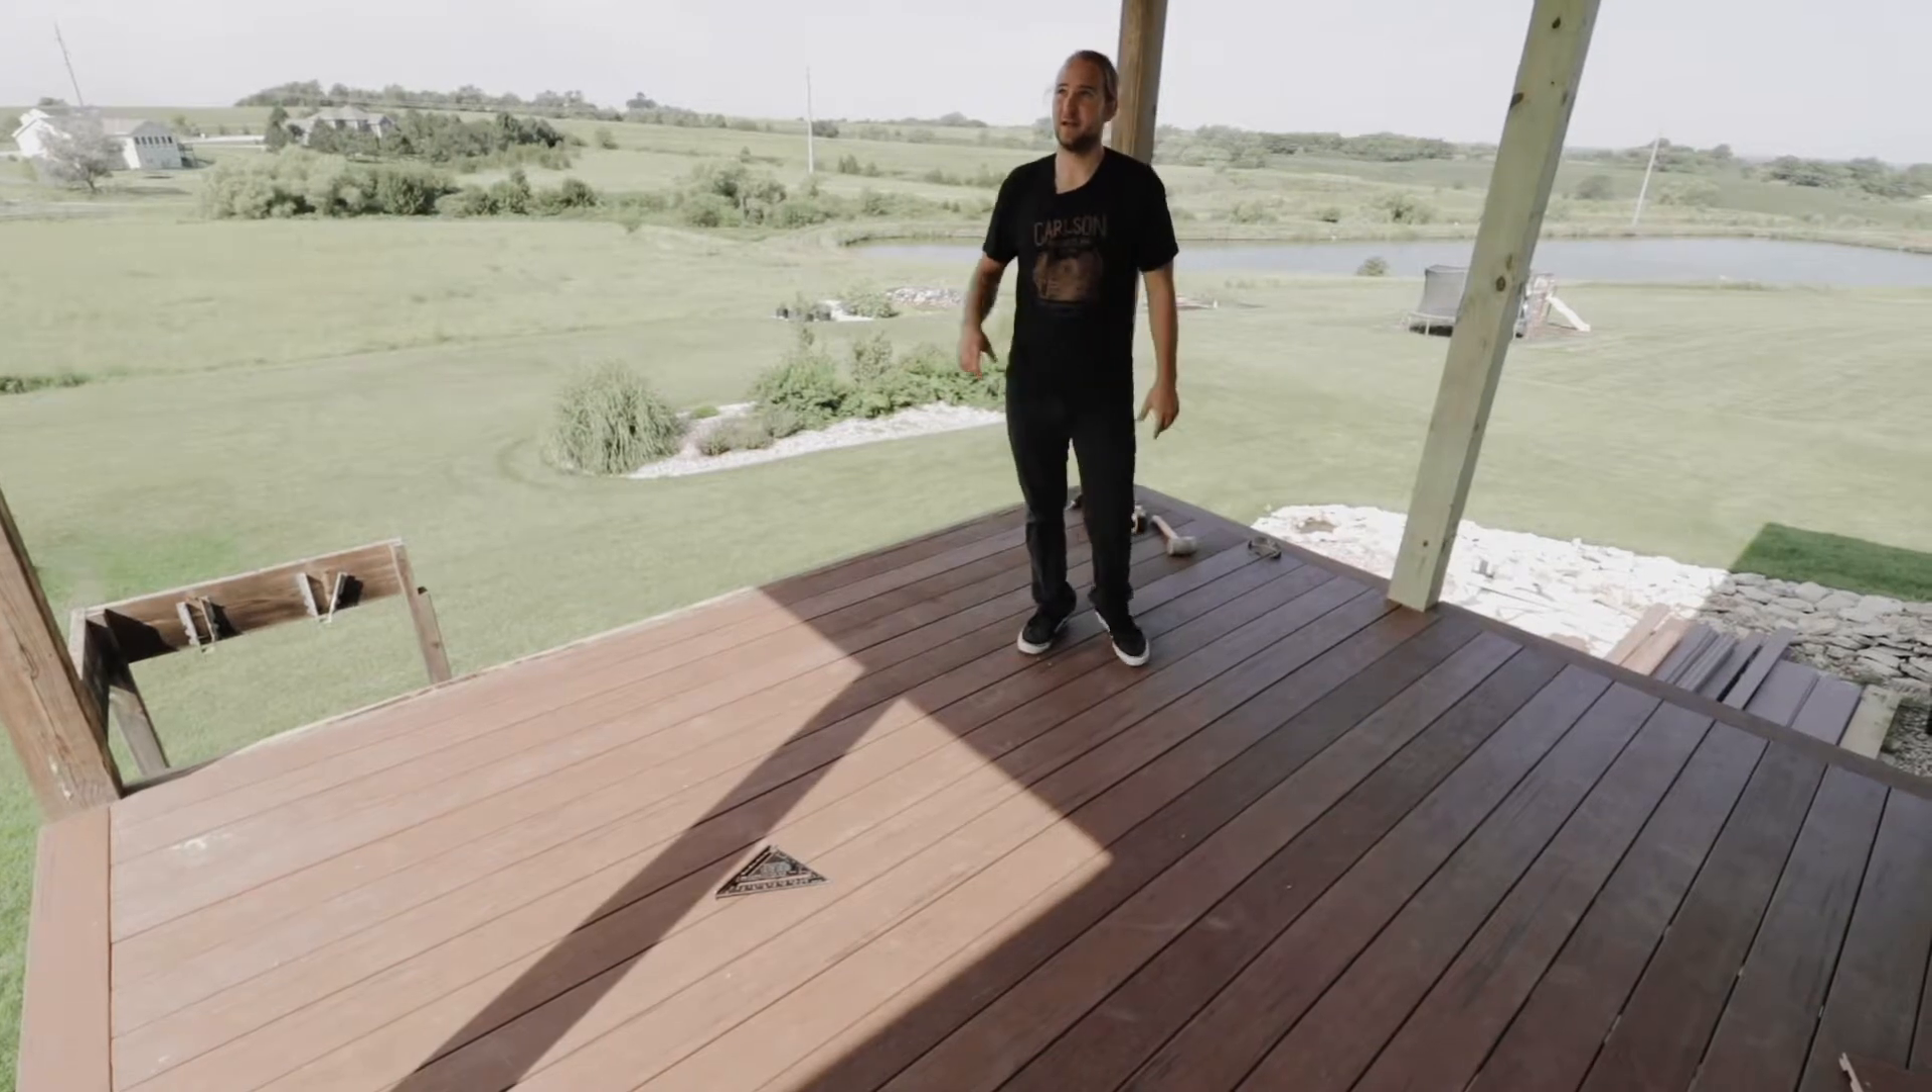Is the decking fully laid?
Yes.